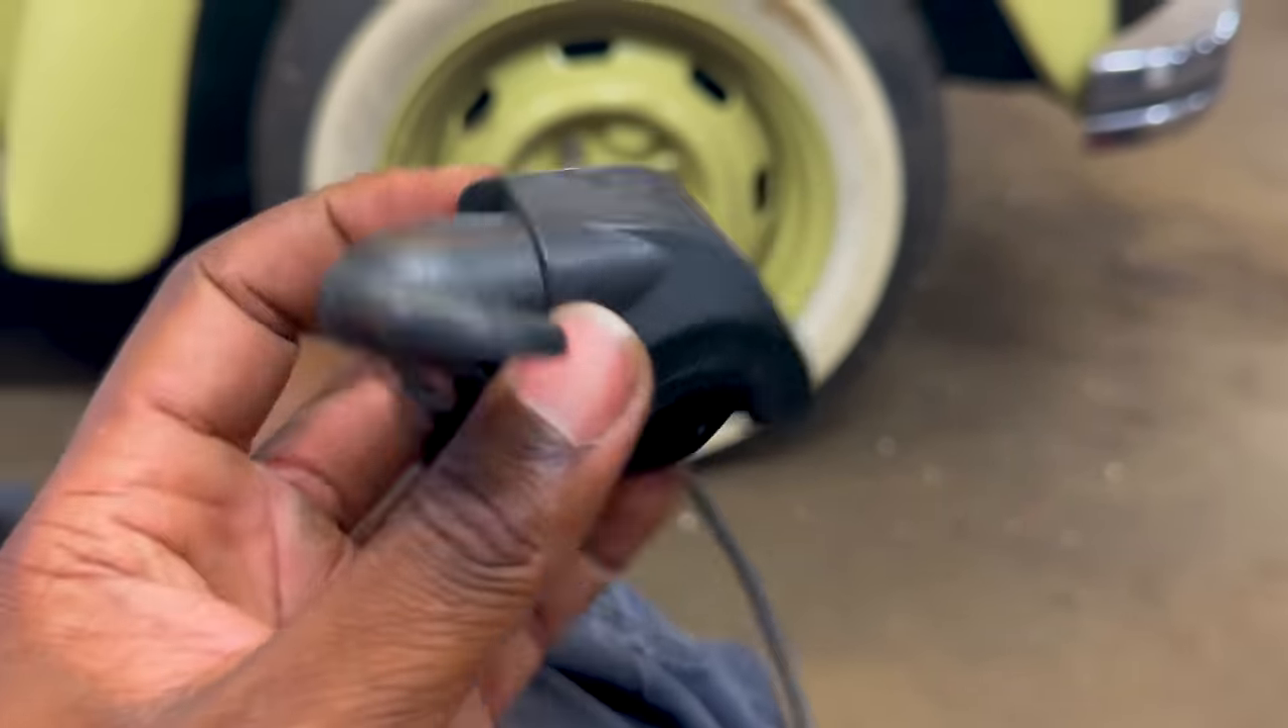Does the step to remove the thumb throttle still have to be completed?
No.